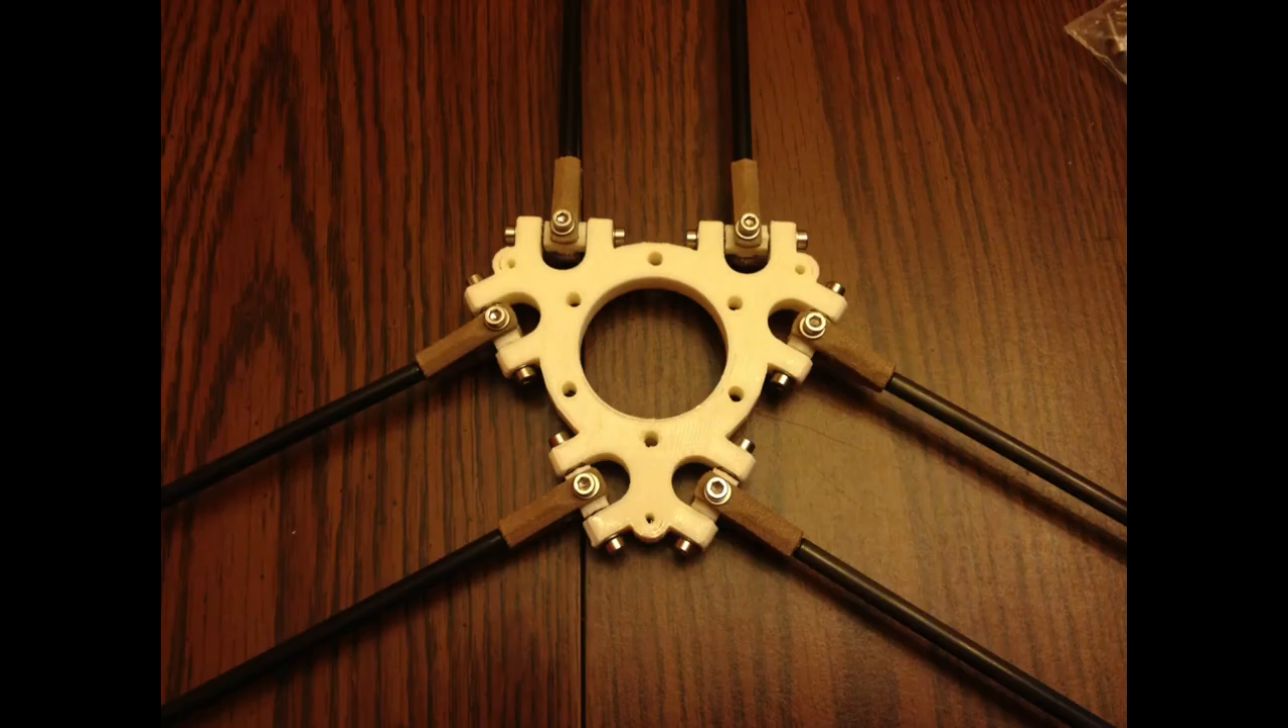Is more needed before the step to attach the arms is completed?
No.